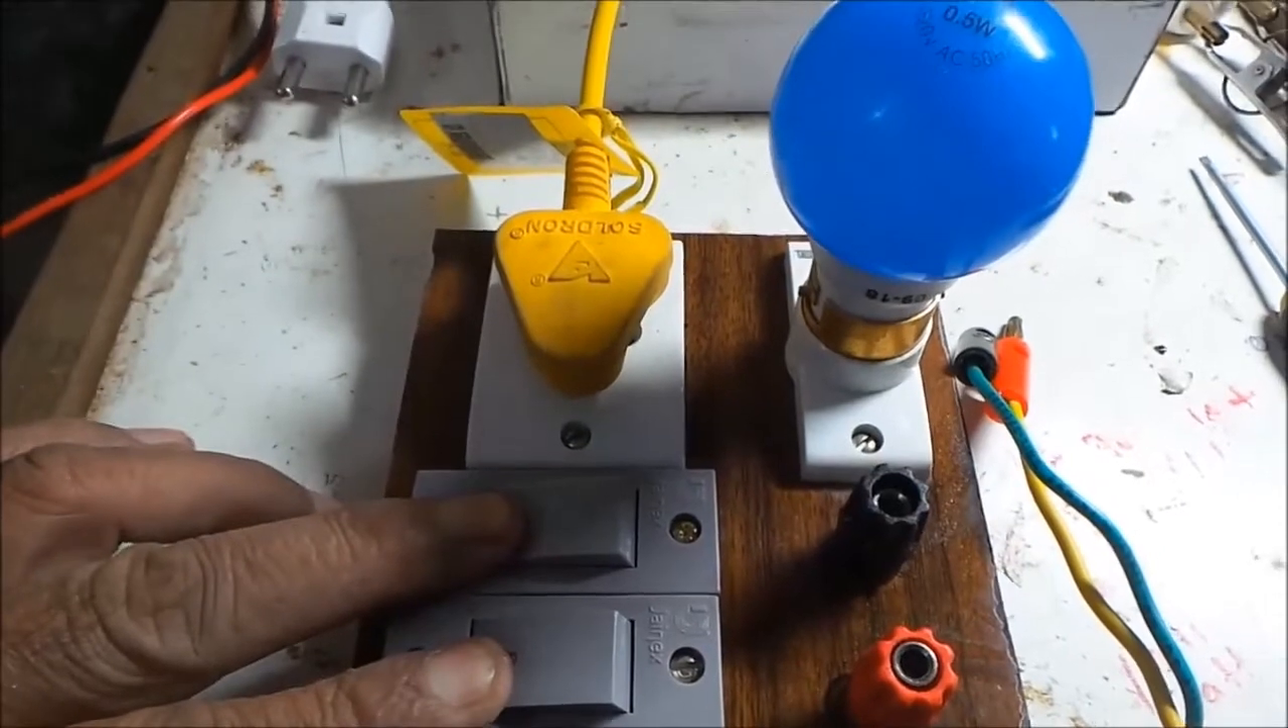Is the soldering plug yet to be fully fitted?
No.